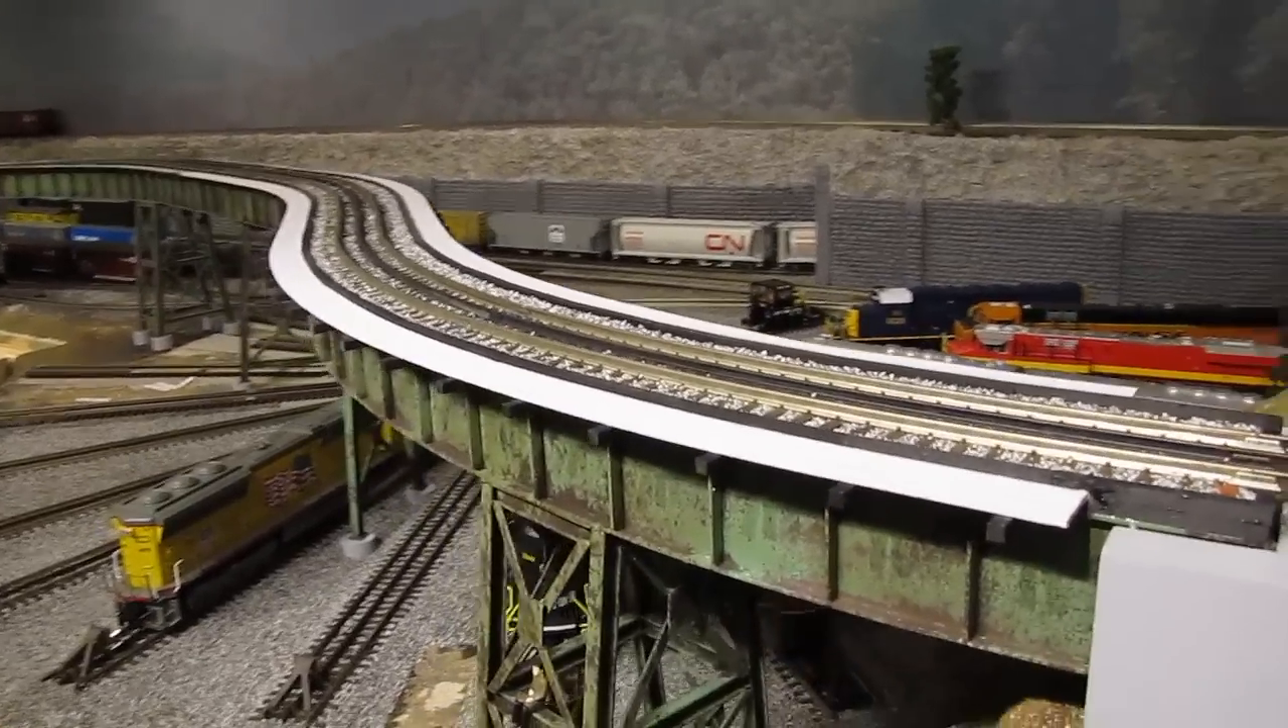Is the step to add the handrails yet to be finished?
Yes.